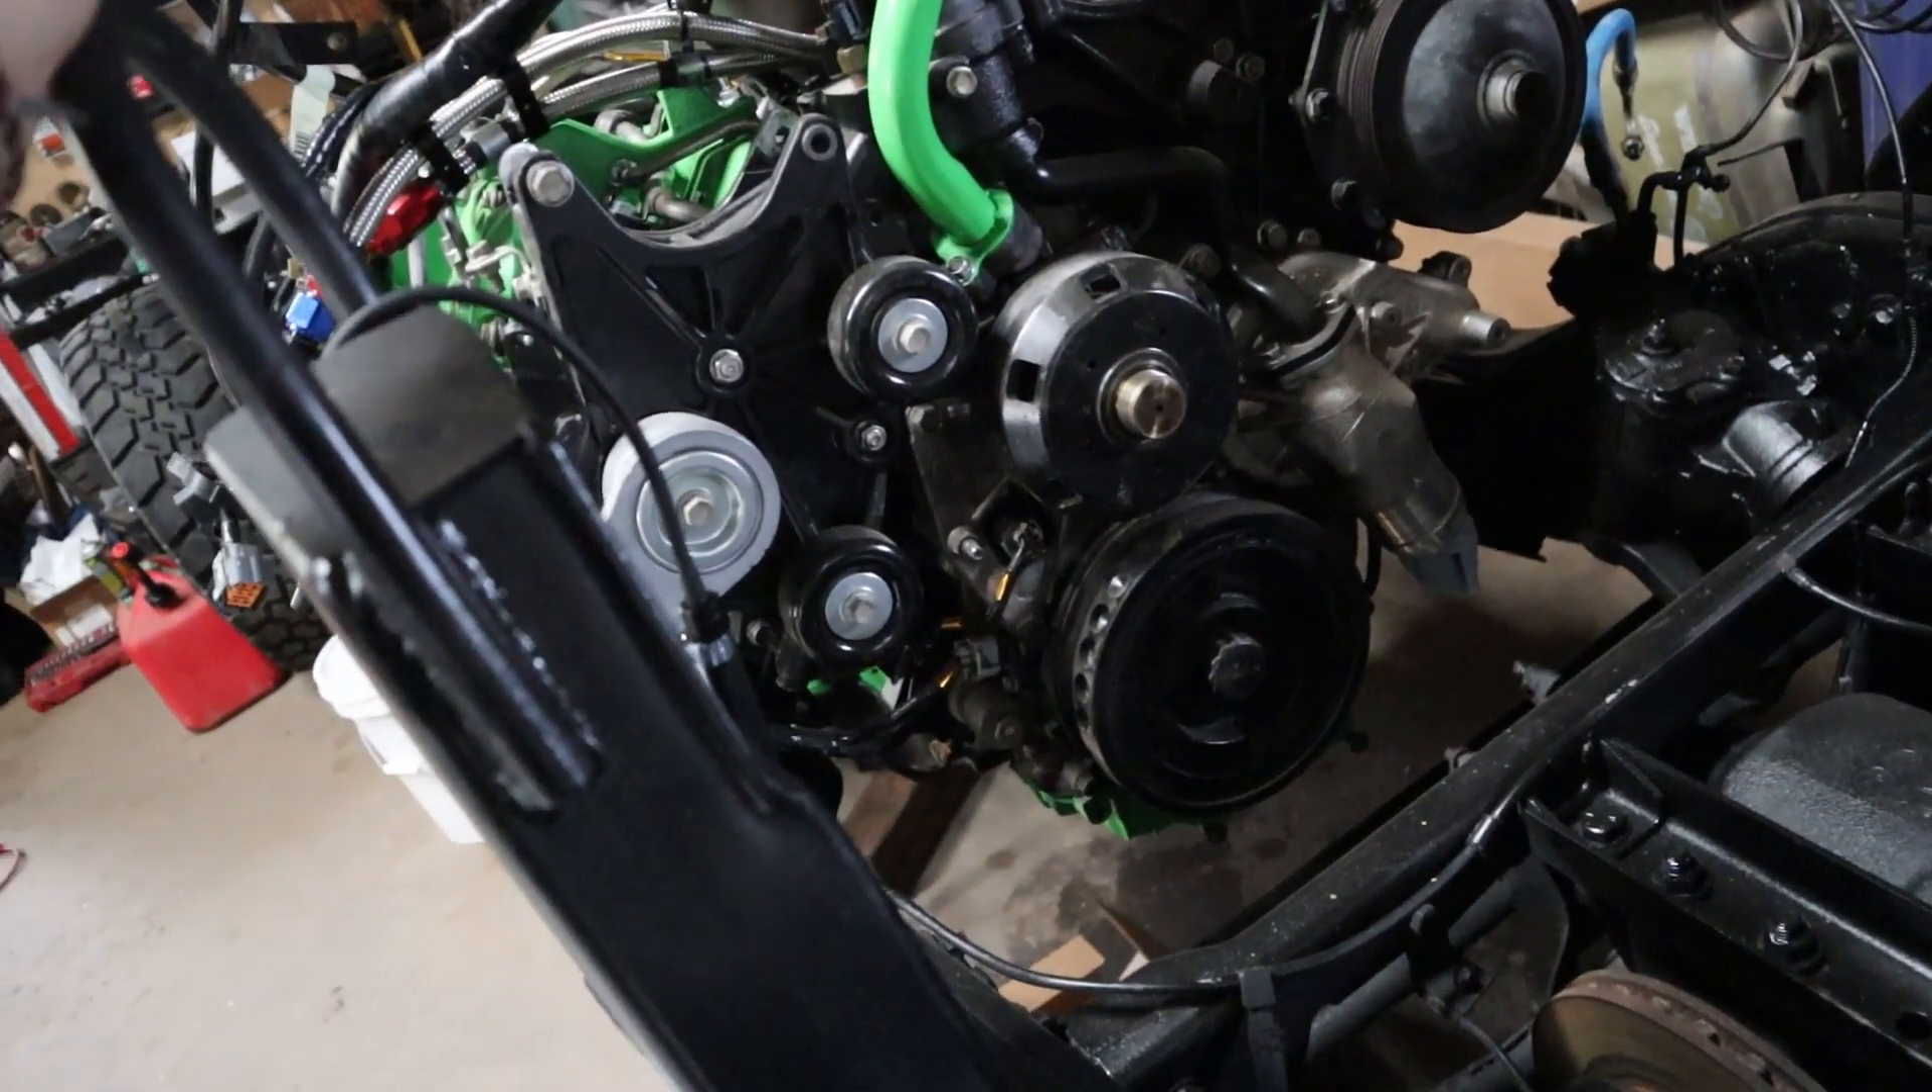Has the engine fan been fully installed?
No.